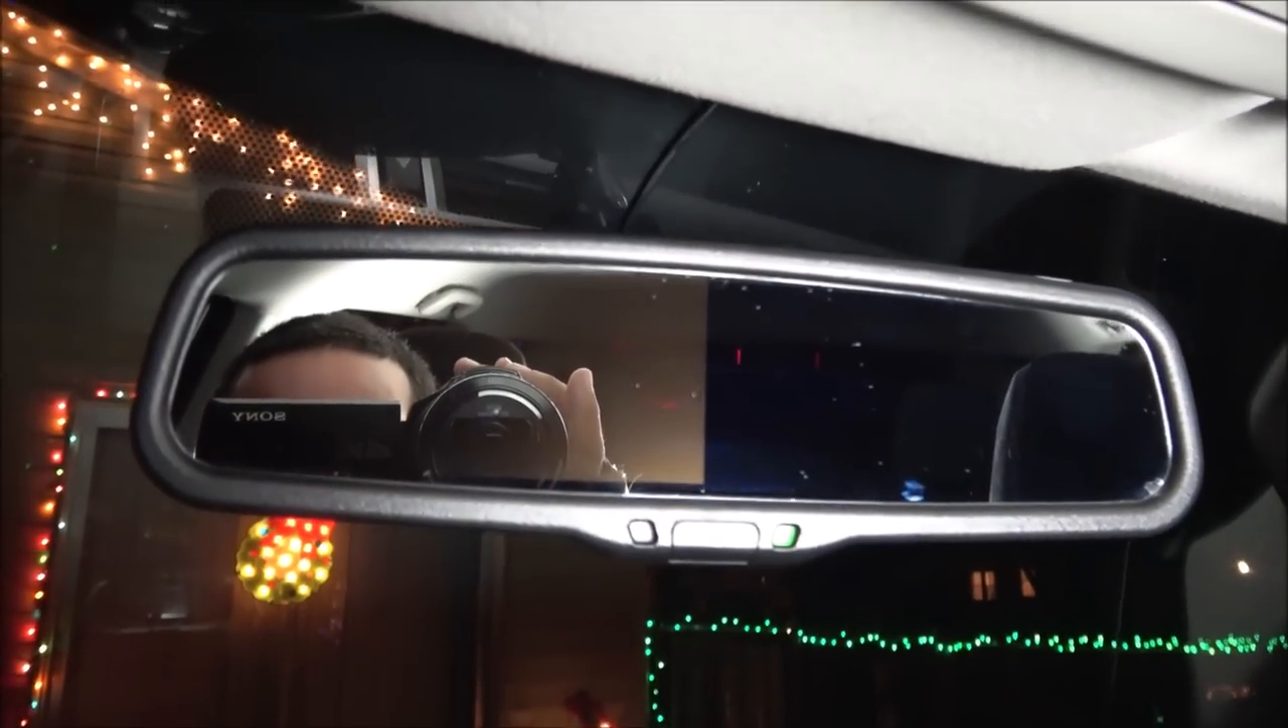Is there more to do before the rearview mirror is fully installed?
No.